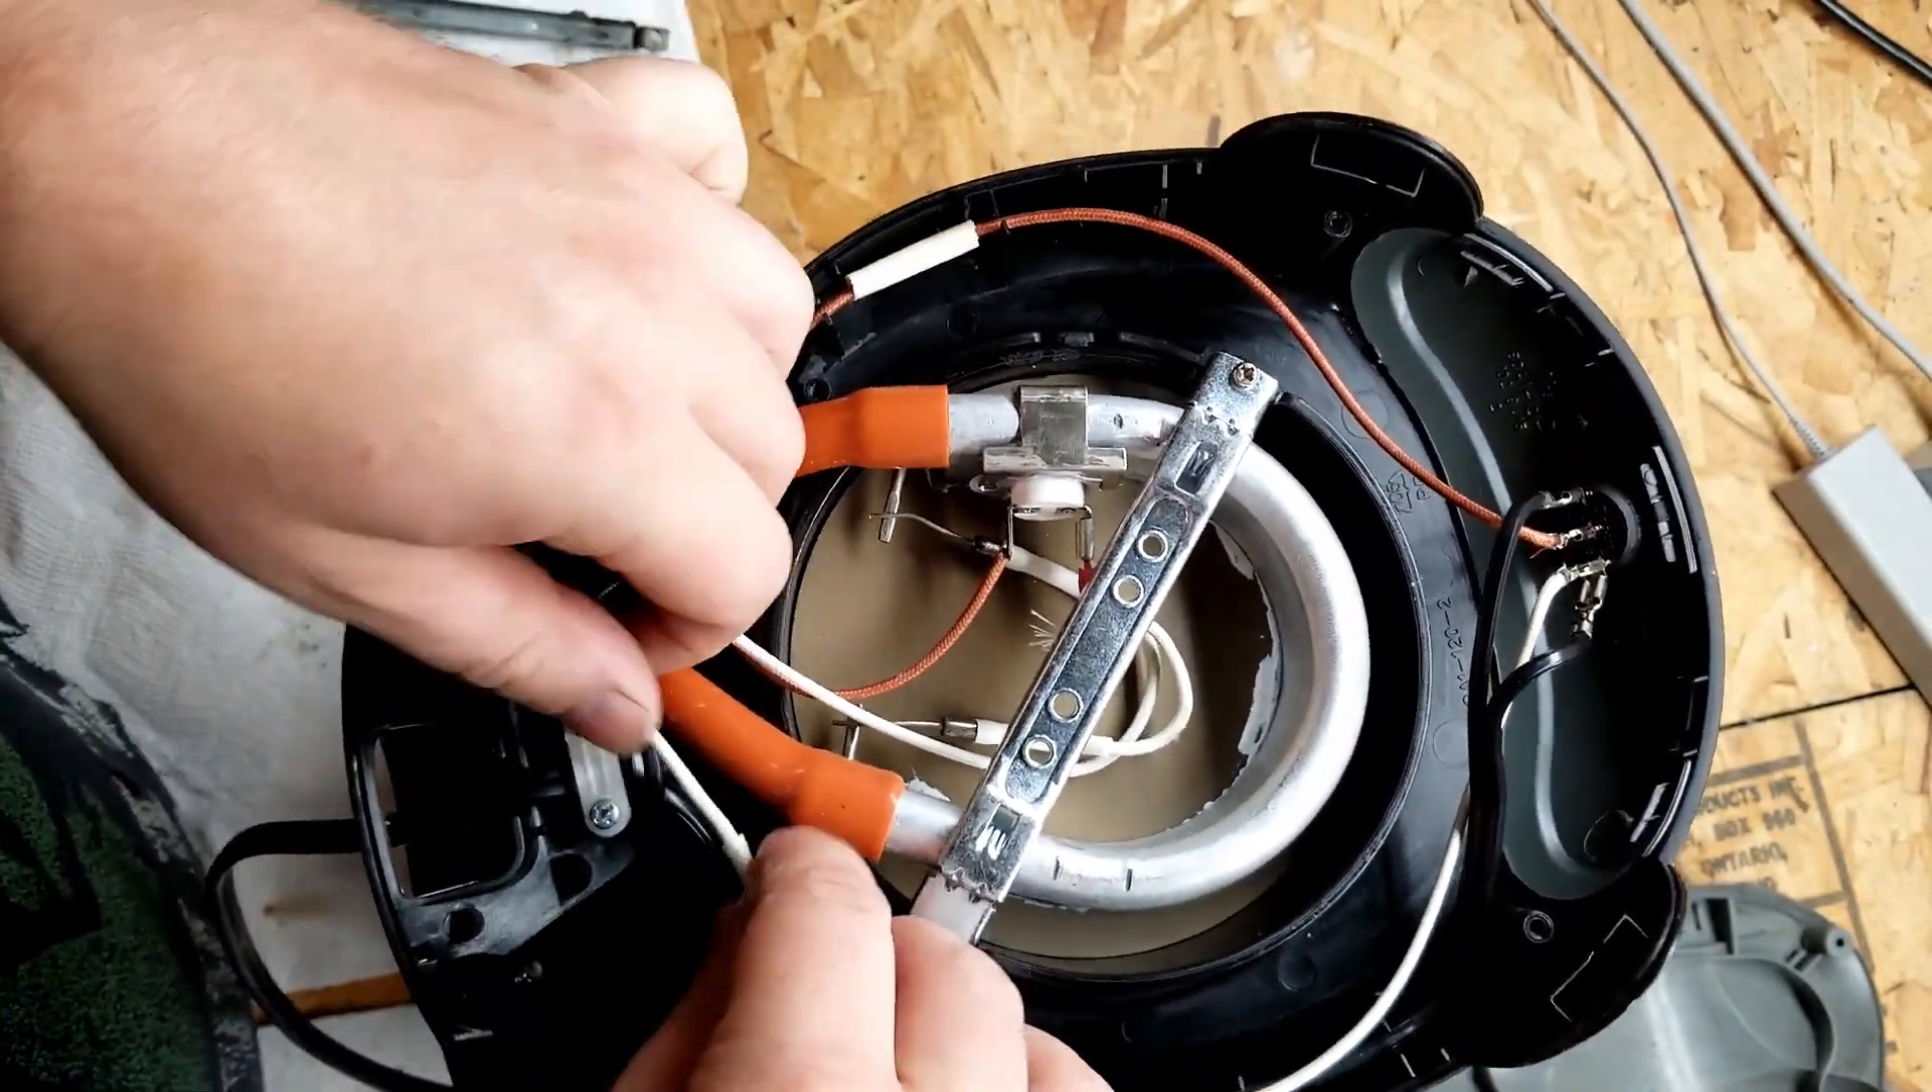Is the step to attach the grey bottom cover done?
No.